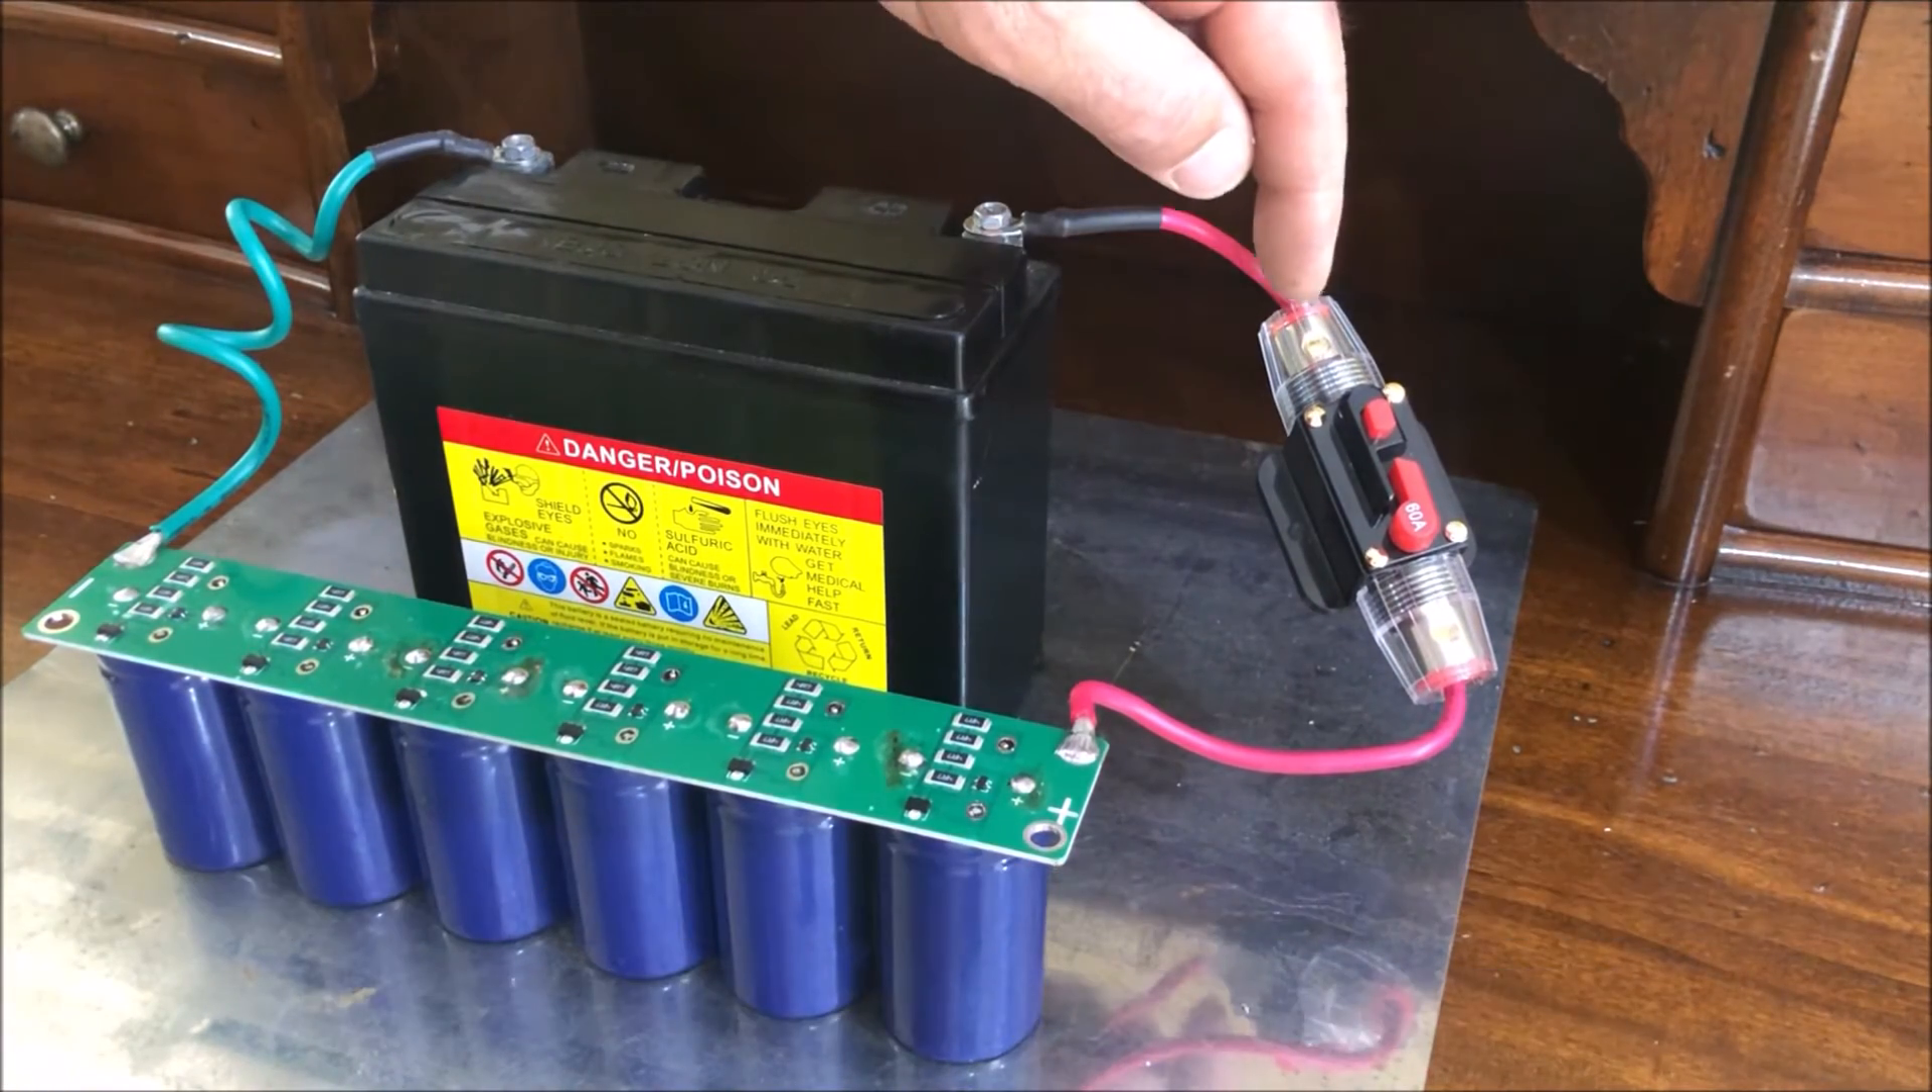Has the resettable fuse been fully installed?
Yes.